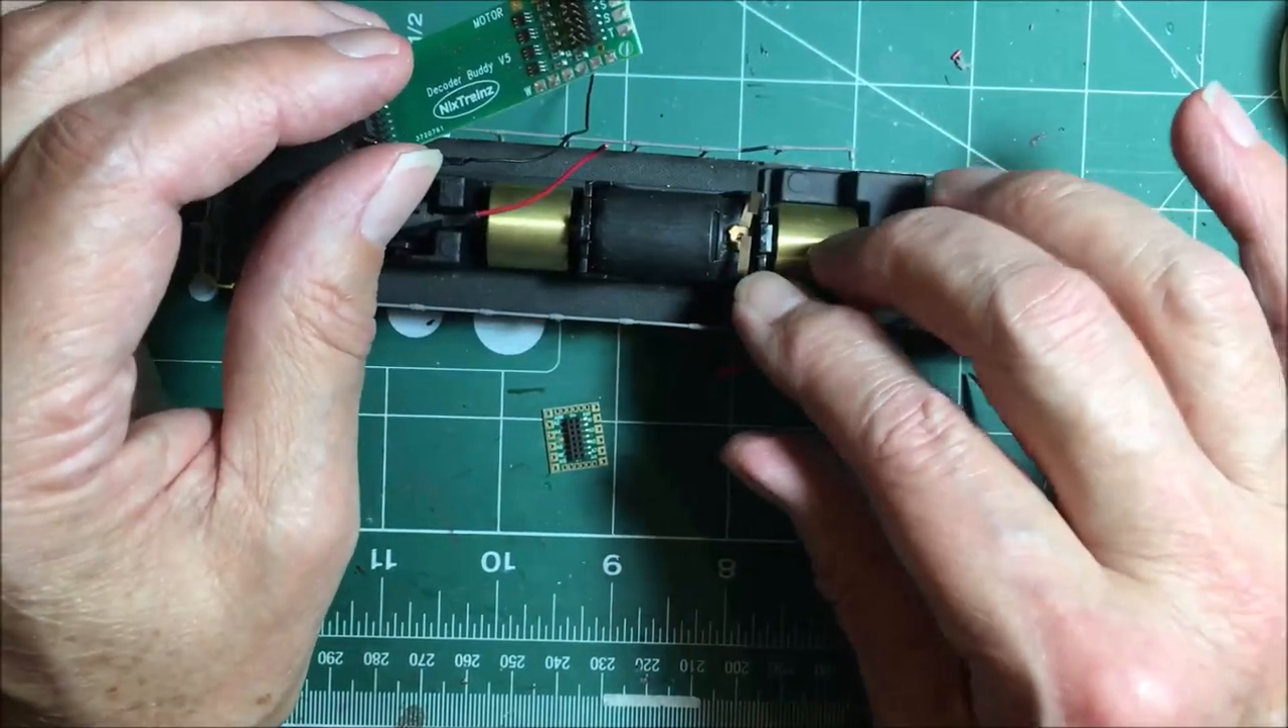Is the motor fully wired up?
No.